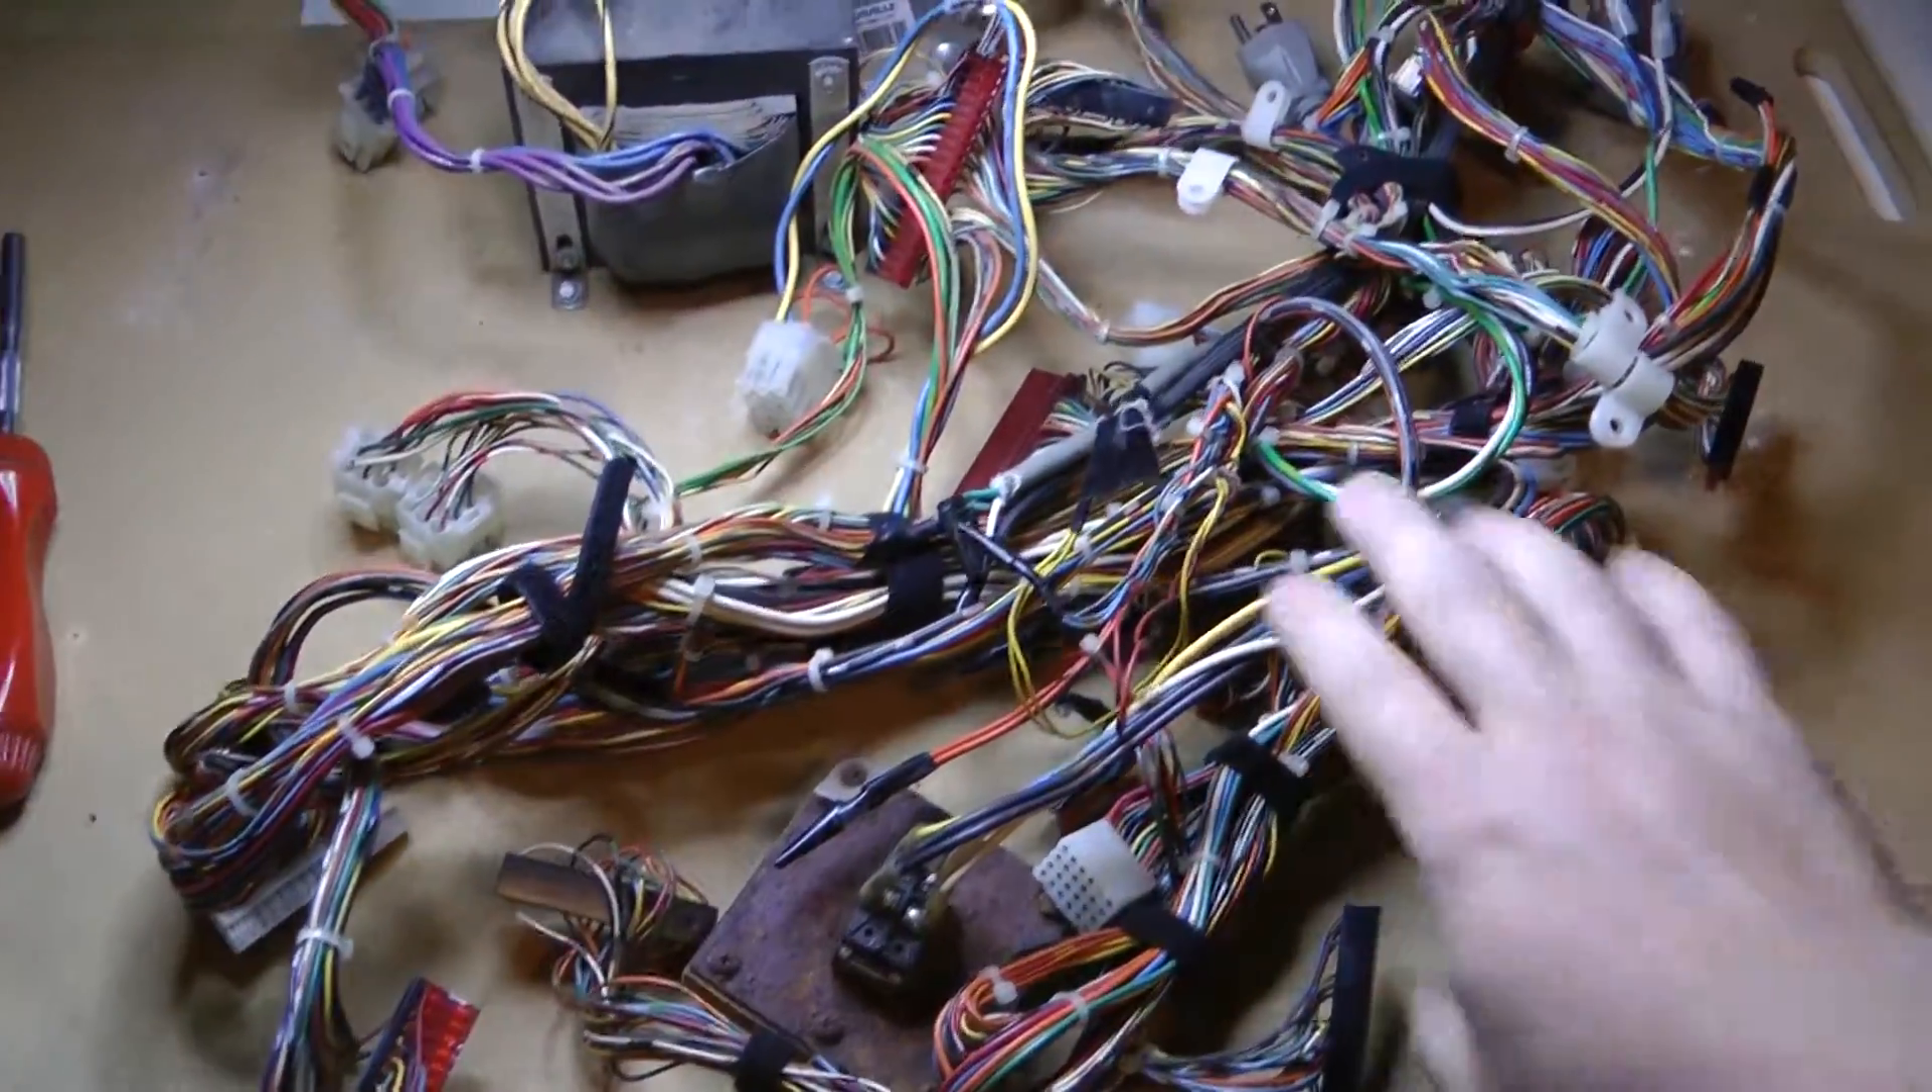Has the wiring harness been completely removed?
Yes.